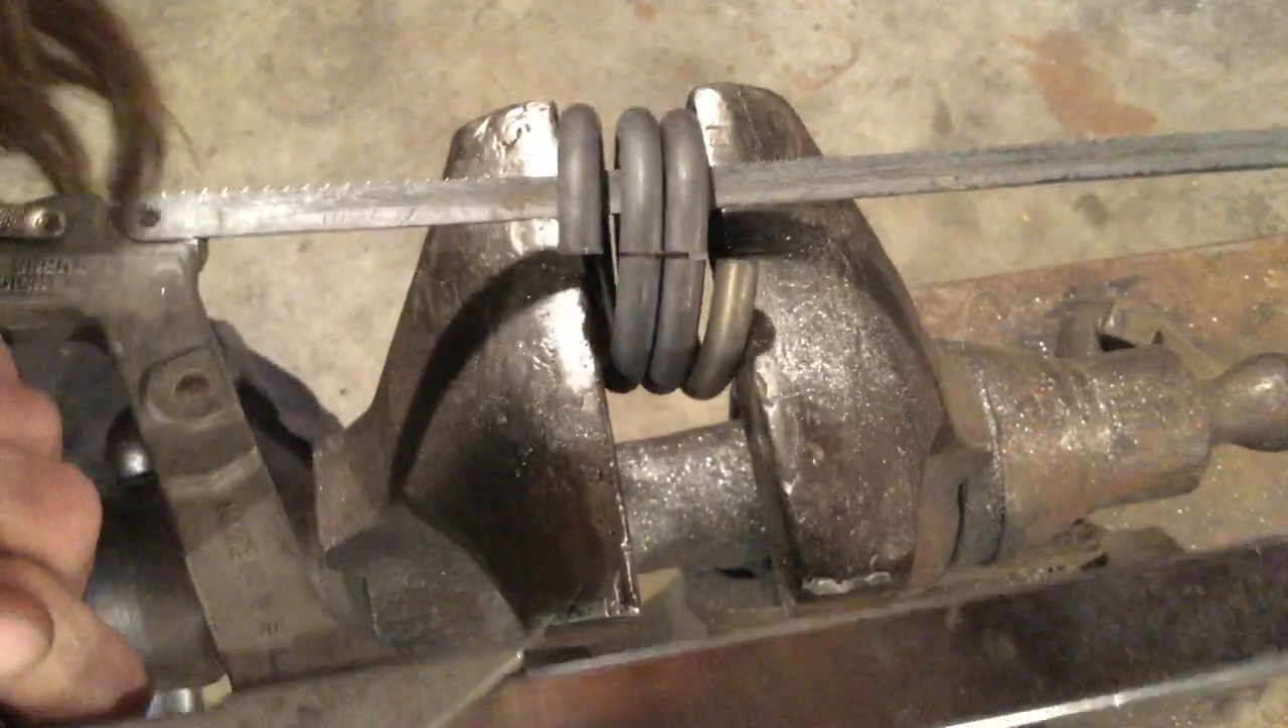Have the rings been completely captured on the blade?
Yes.